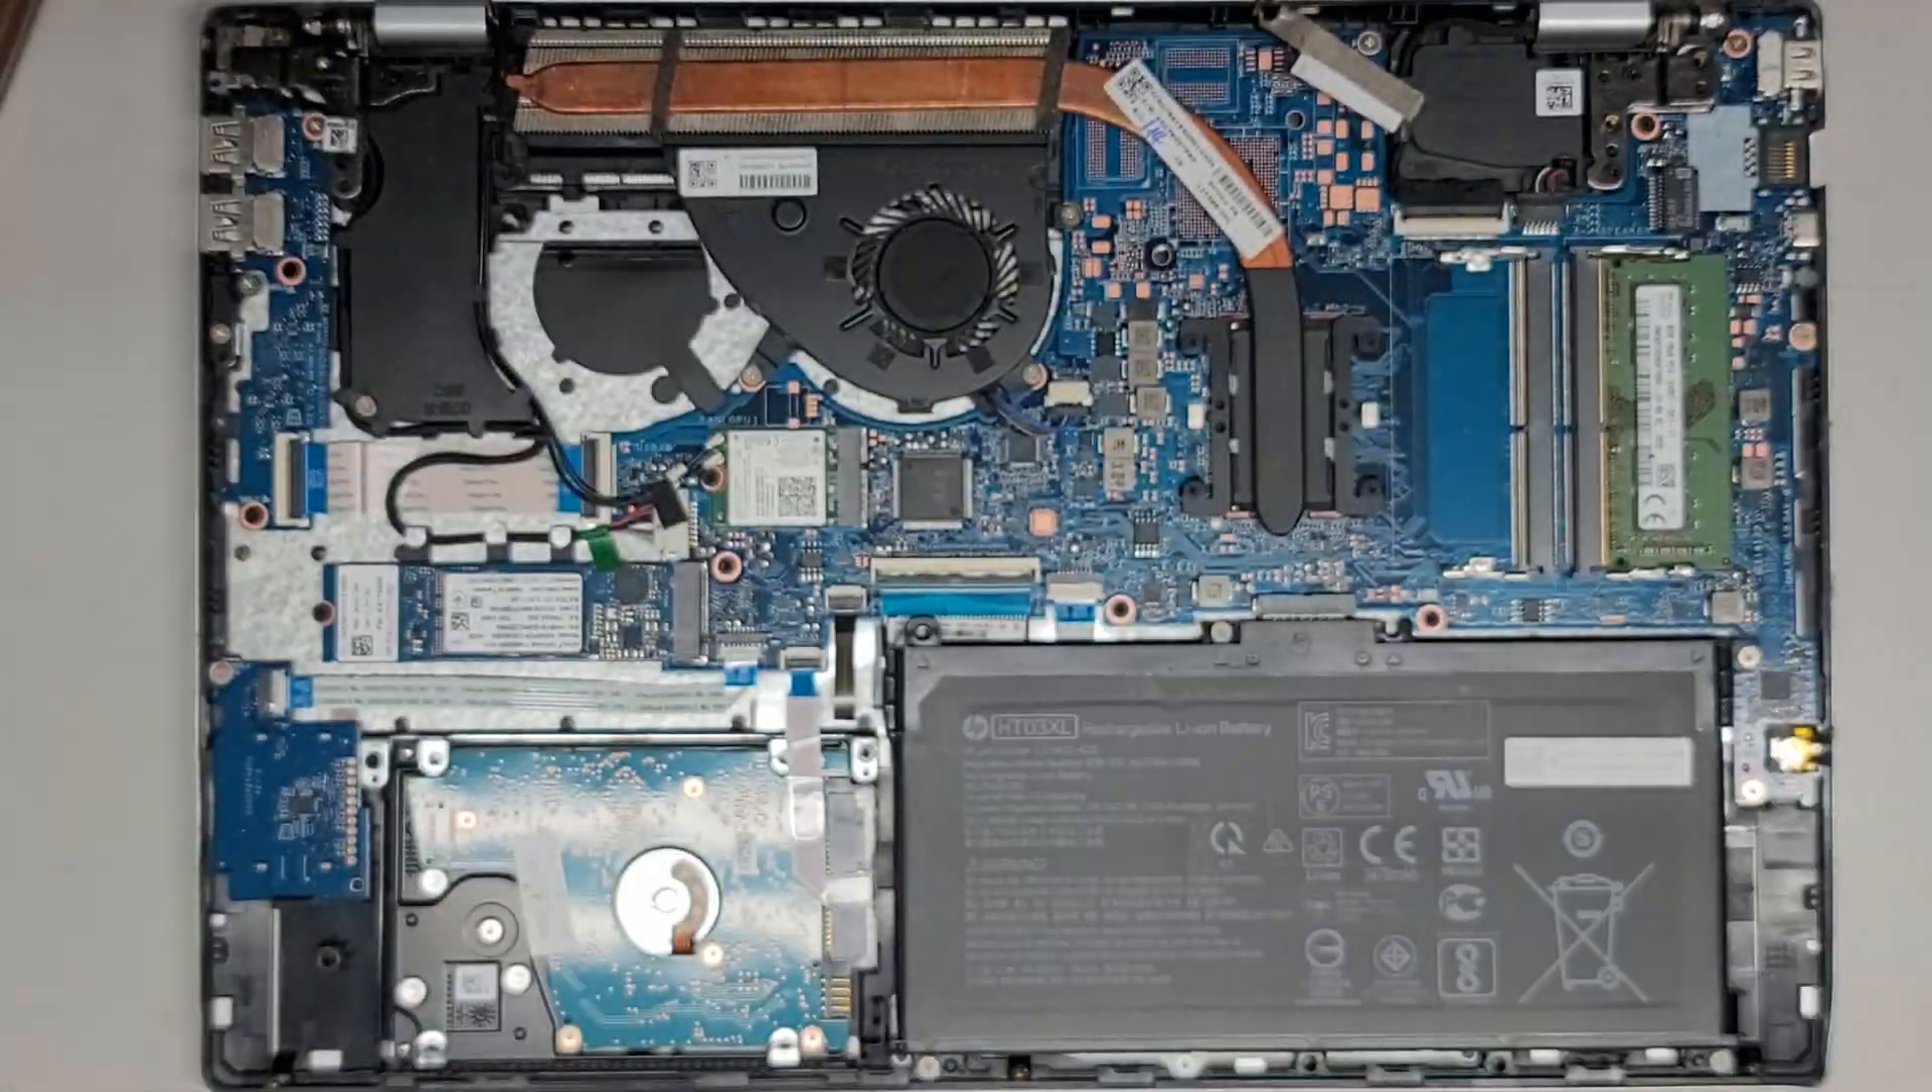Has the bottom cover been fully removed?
Yes.